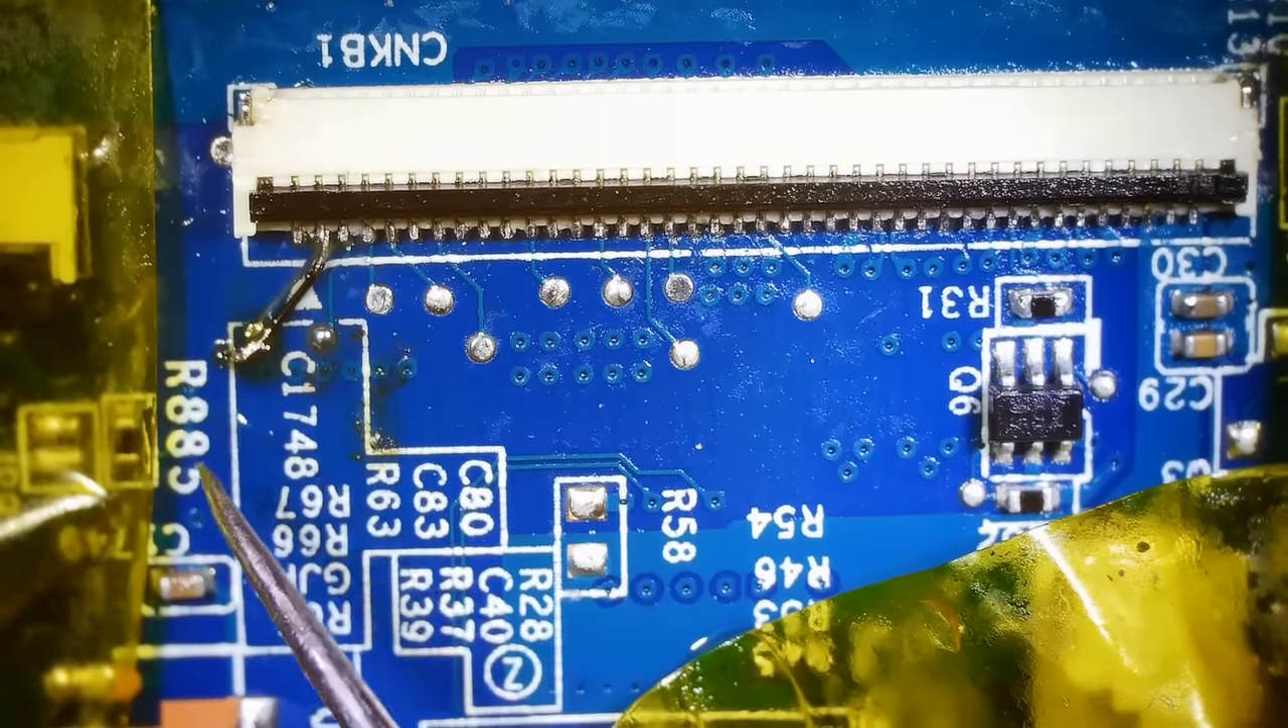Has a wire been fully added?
Yes.